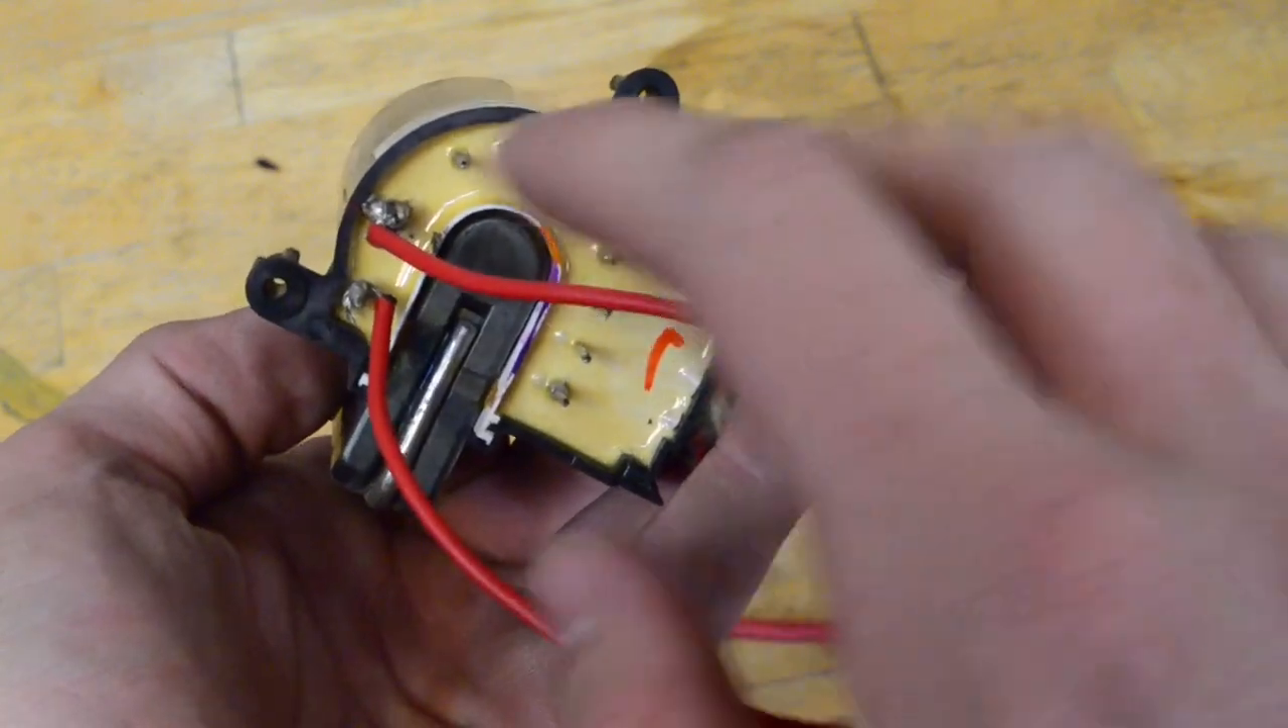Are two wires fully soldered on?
Yes.